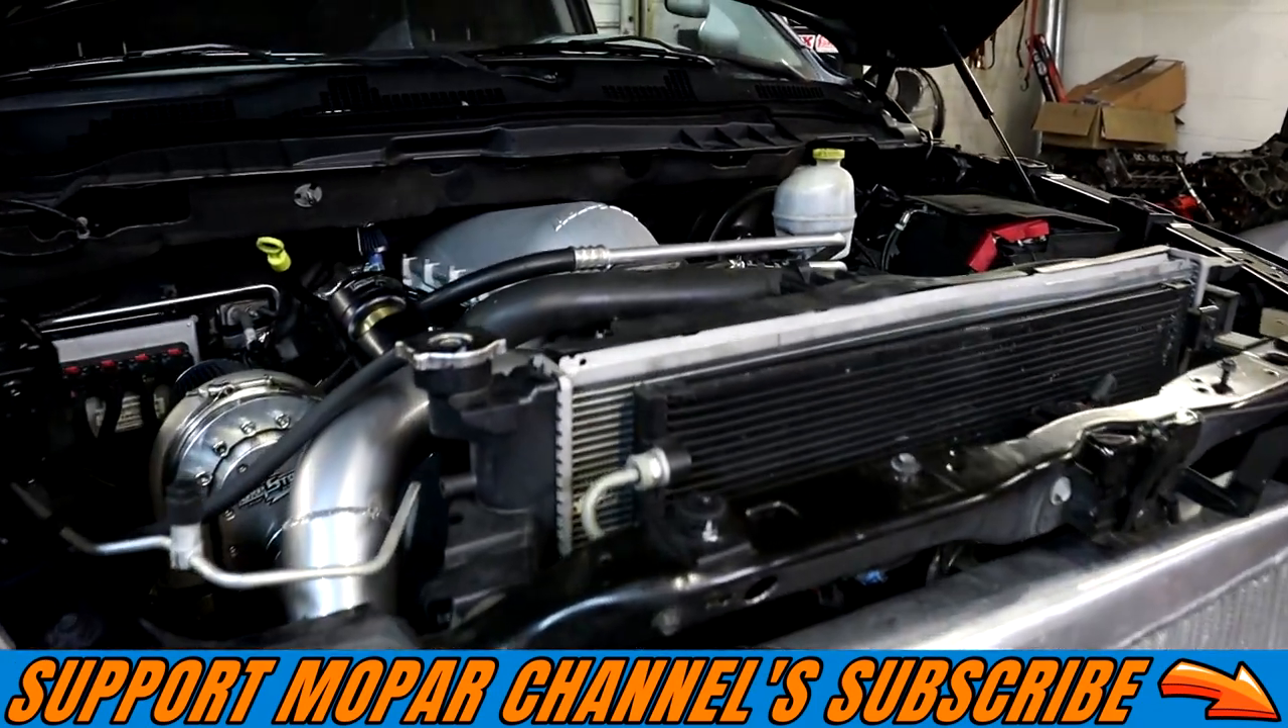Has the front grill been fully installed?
No.